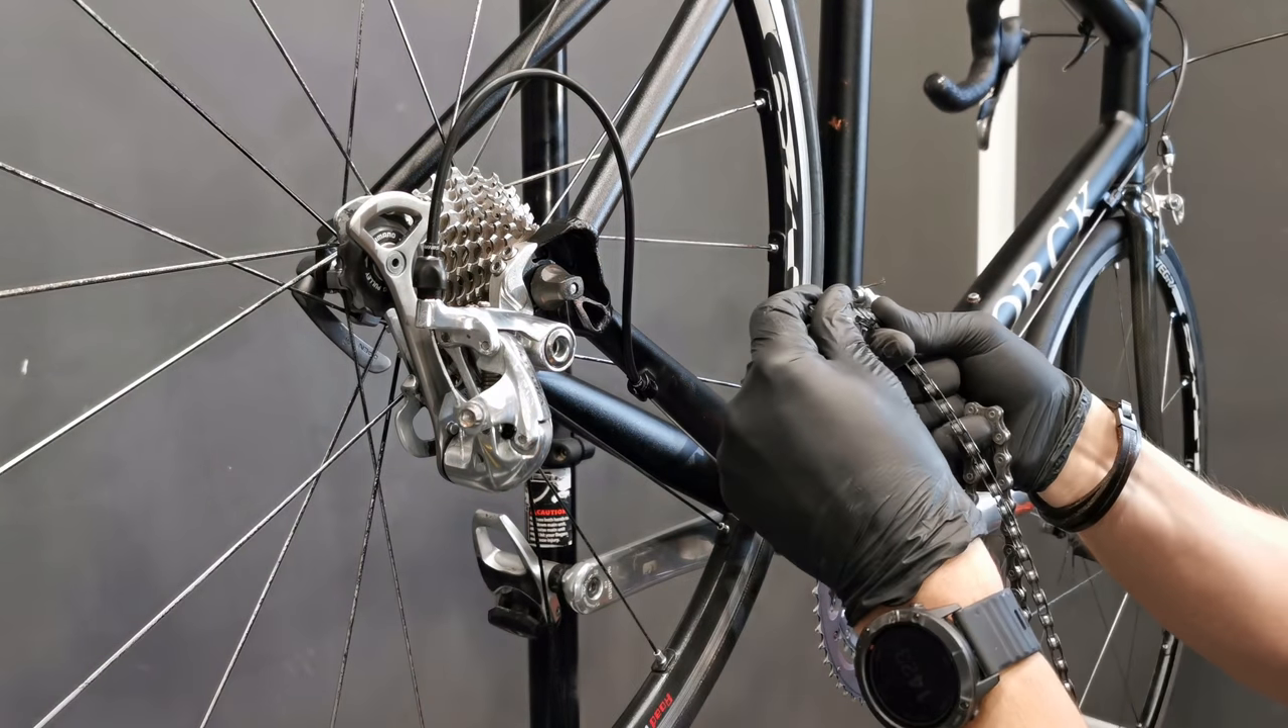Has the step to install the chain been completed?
No.